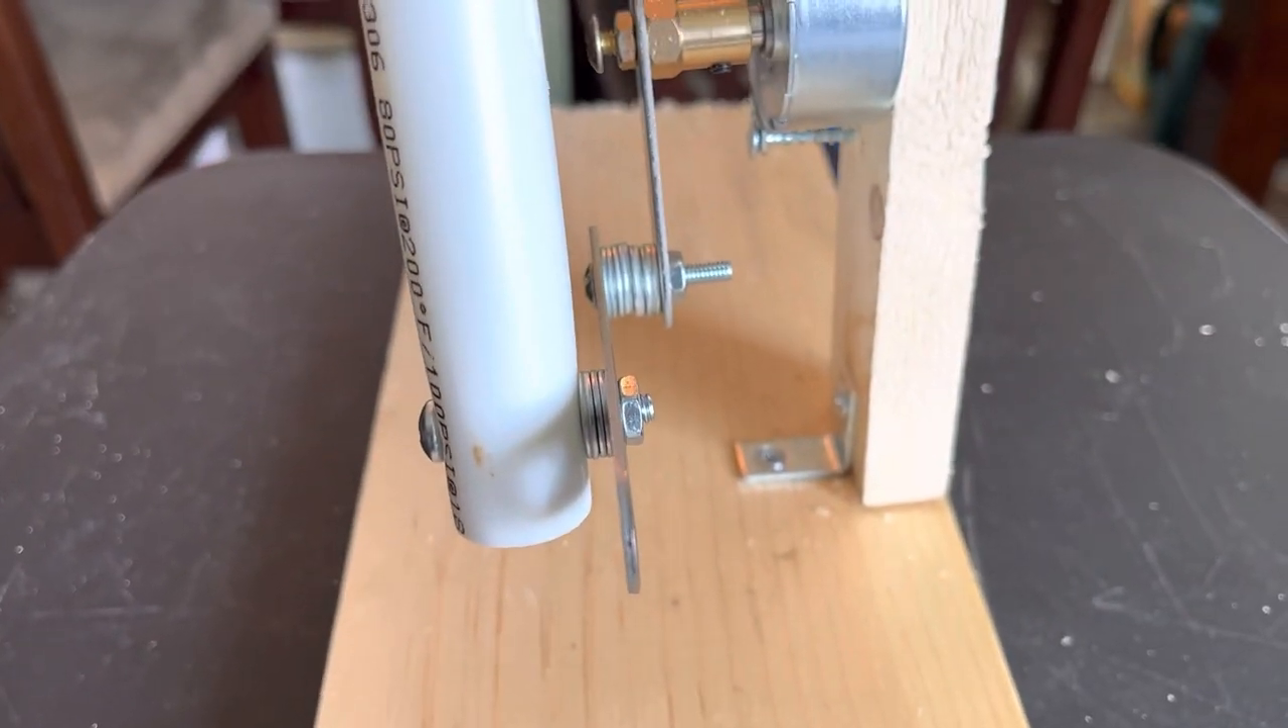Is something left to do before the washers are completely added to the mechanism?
No.